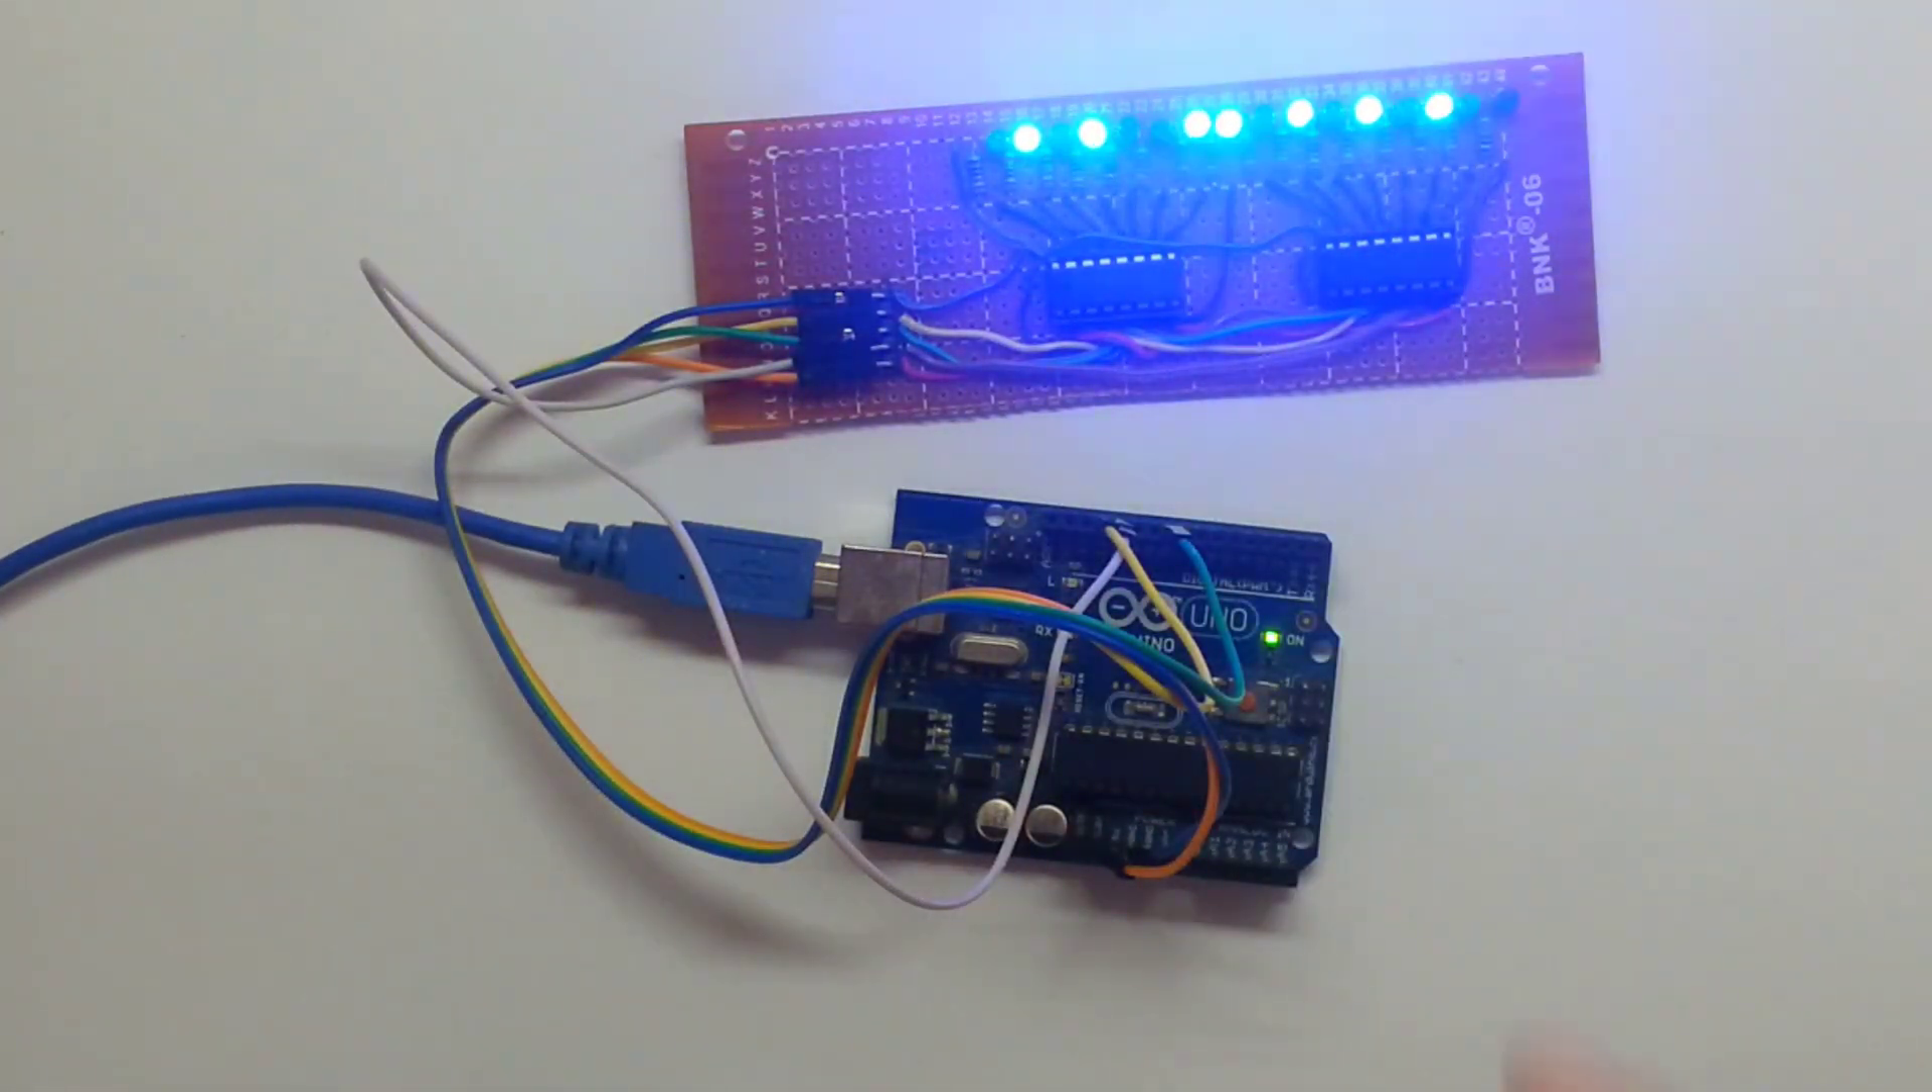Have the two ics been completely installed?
Yes.